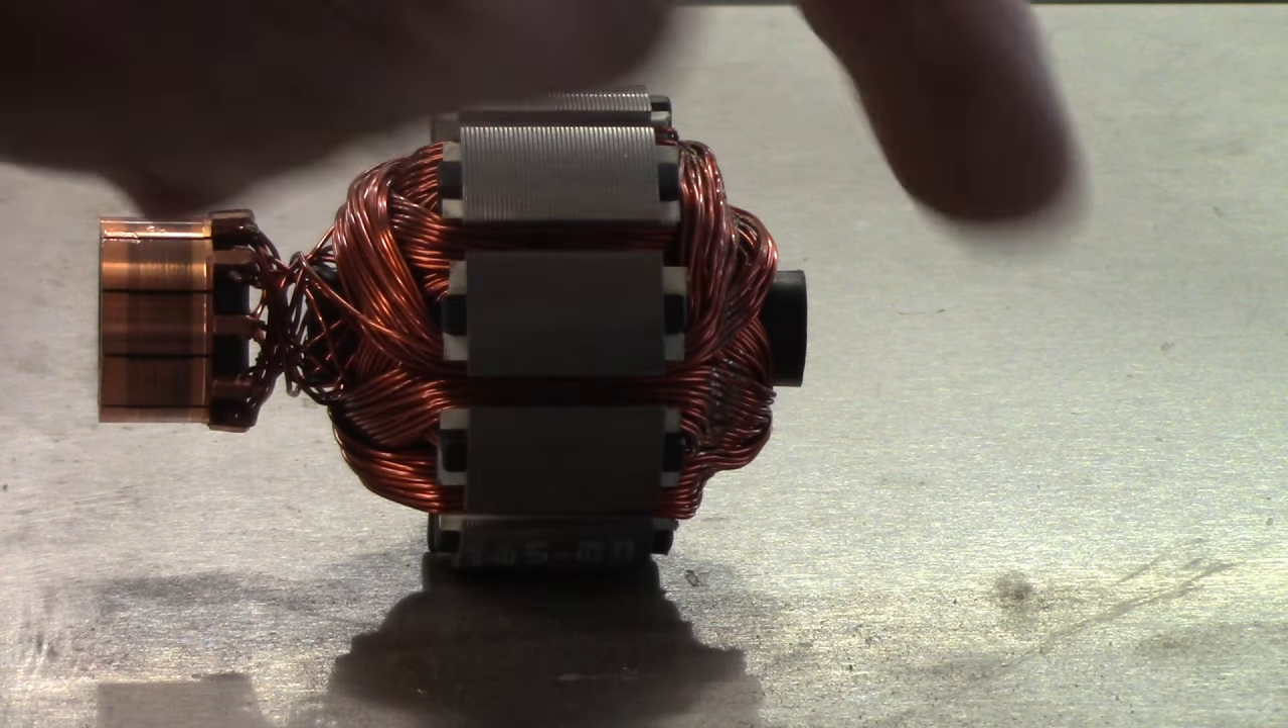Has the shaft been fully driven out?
Yes.